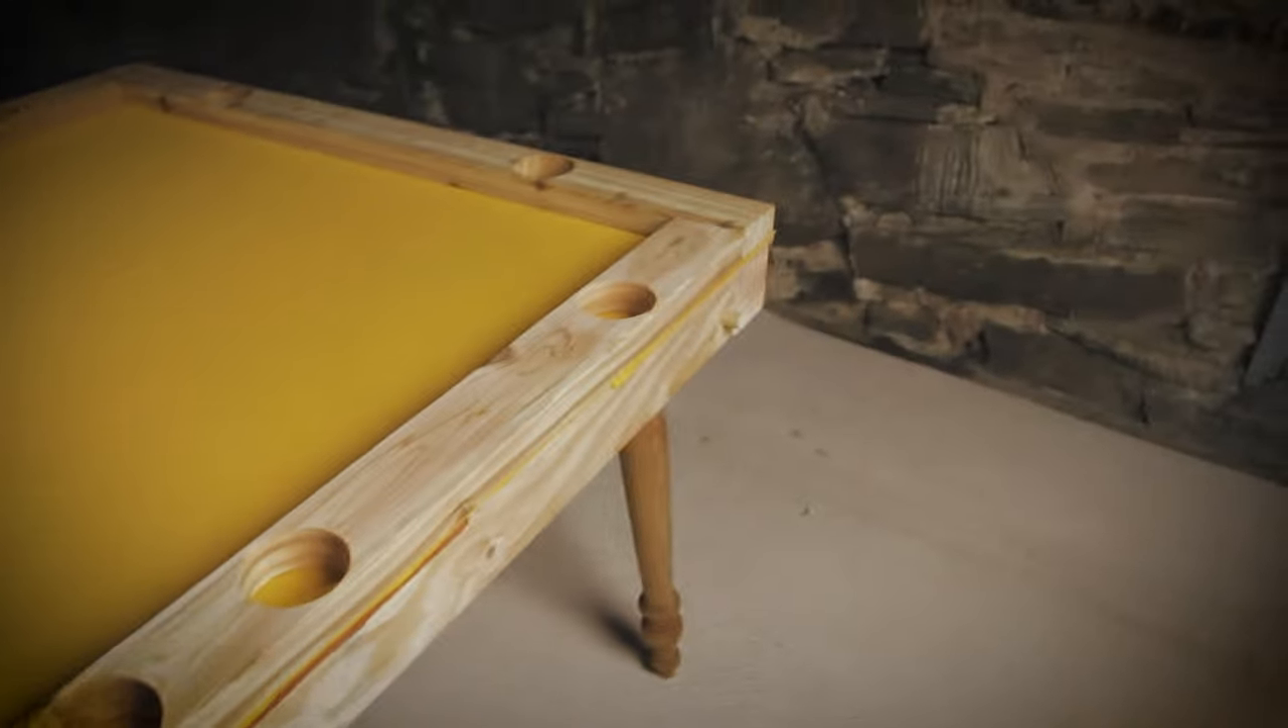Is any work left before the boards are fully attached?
No.